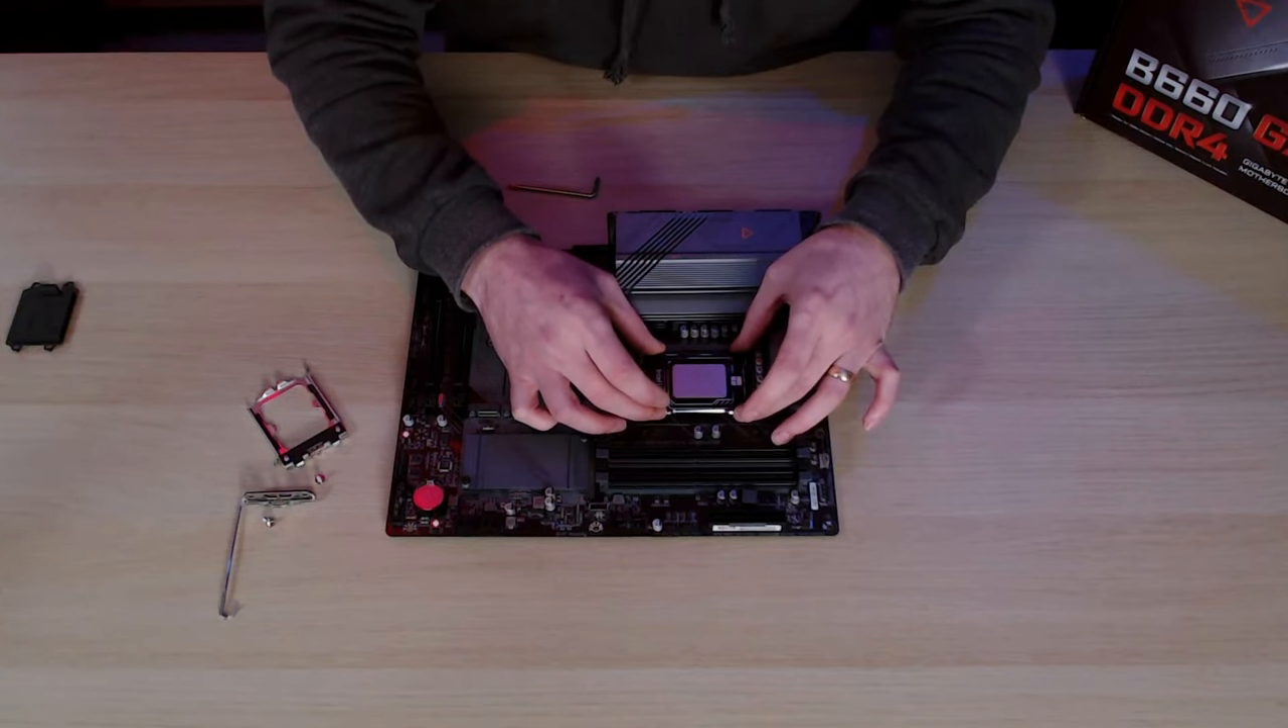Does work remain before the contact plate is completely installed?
Yes.